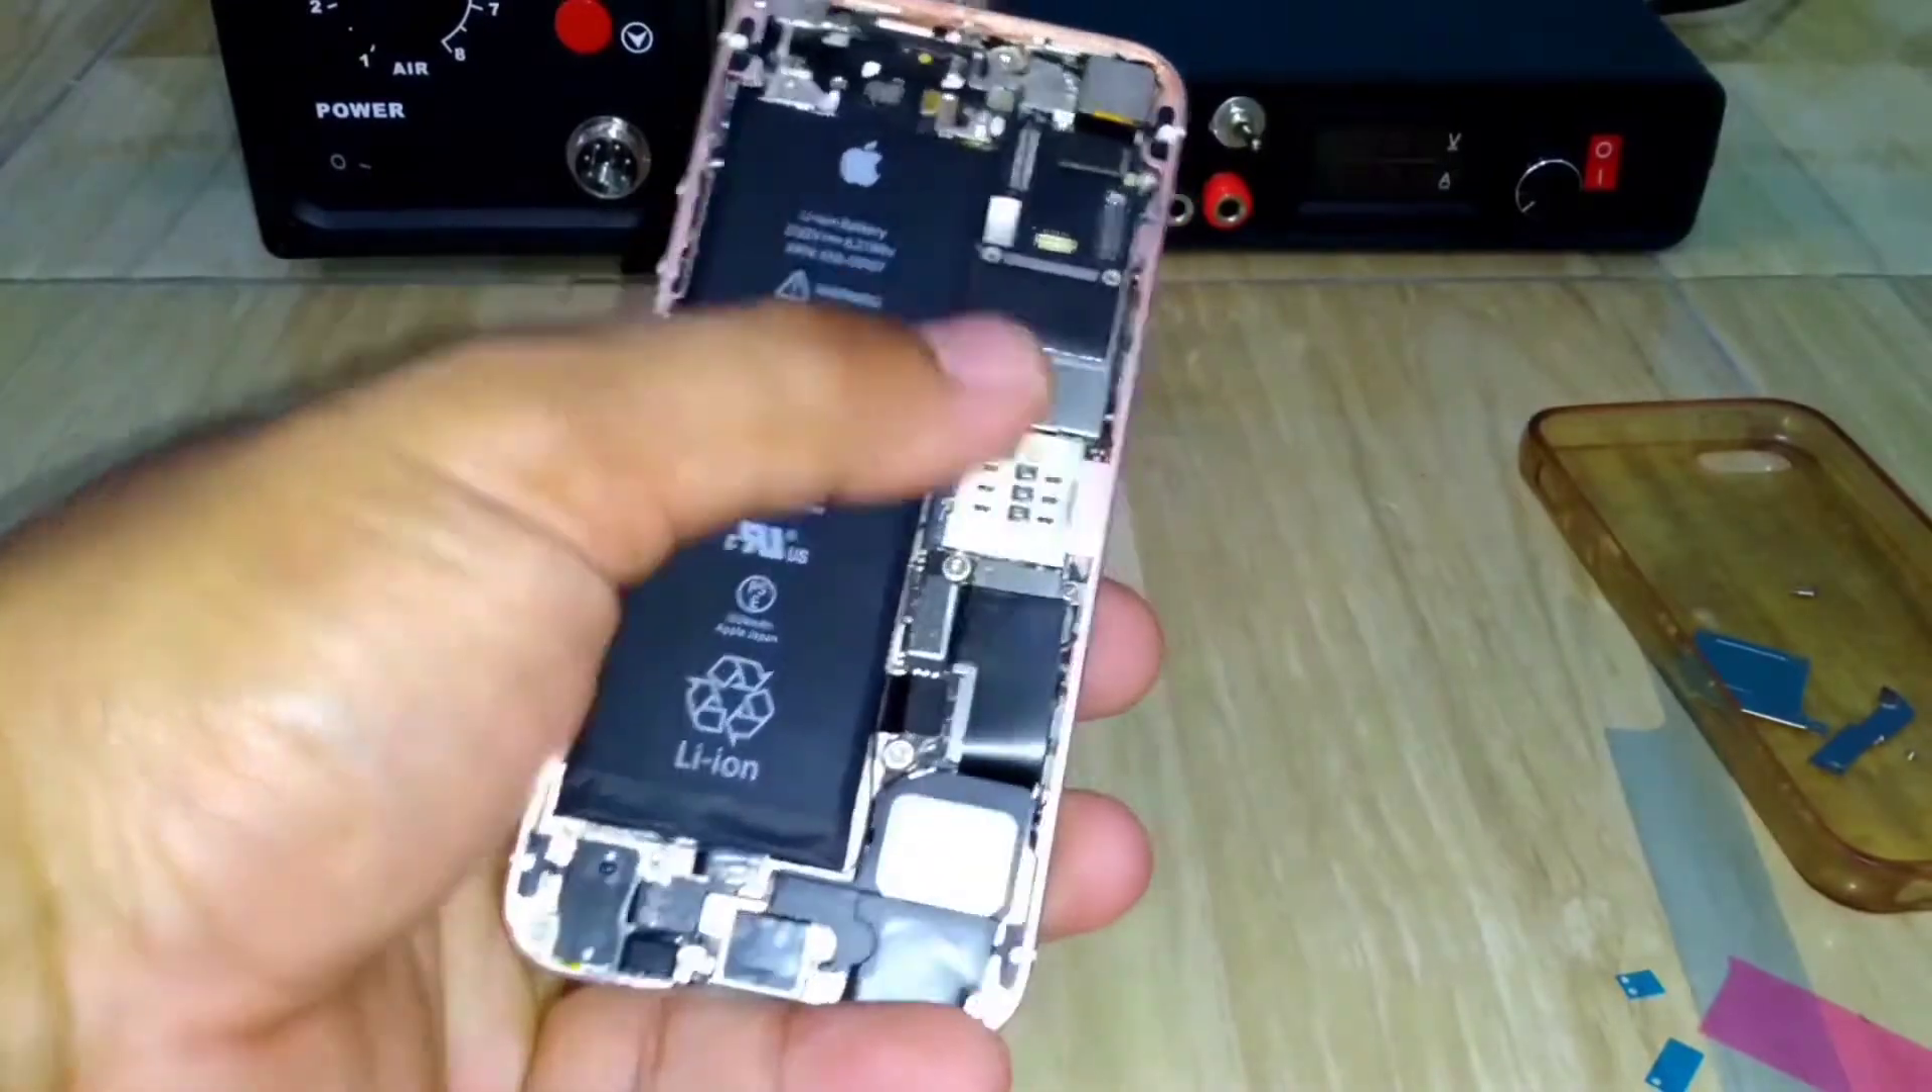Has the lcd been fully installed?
No.